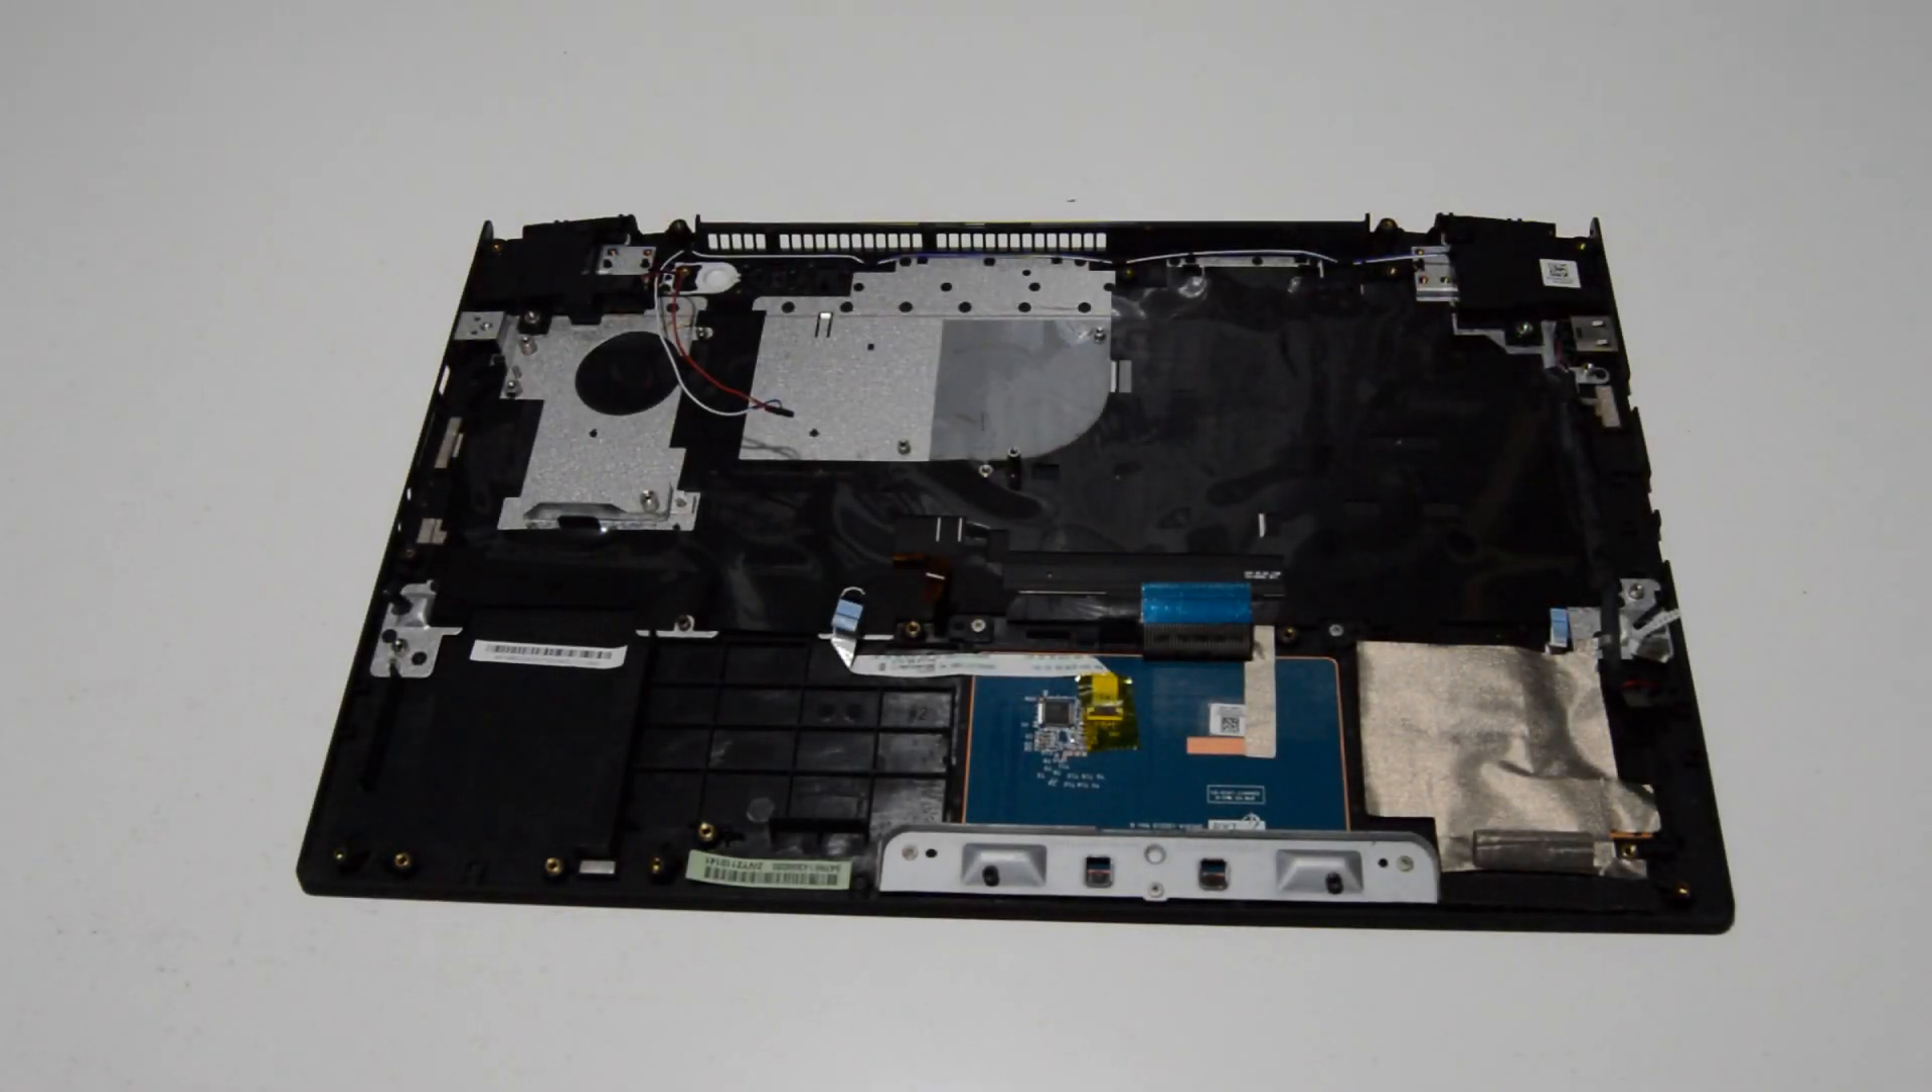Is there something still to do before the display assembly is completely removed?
No.